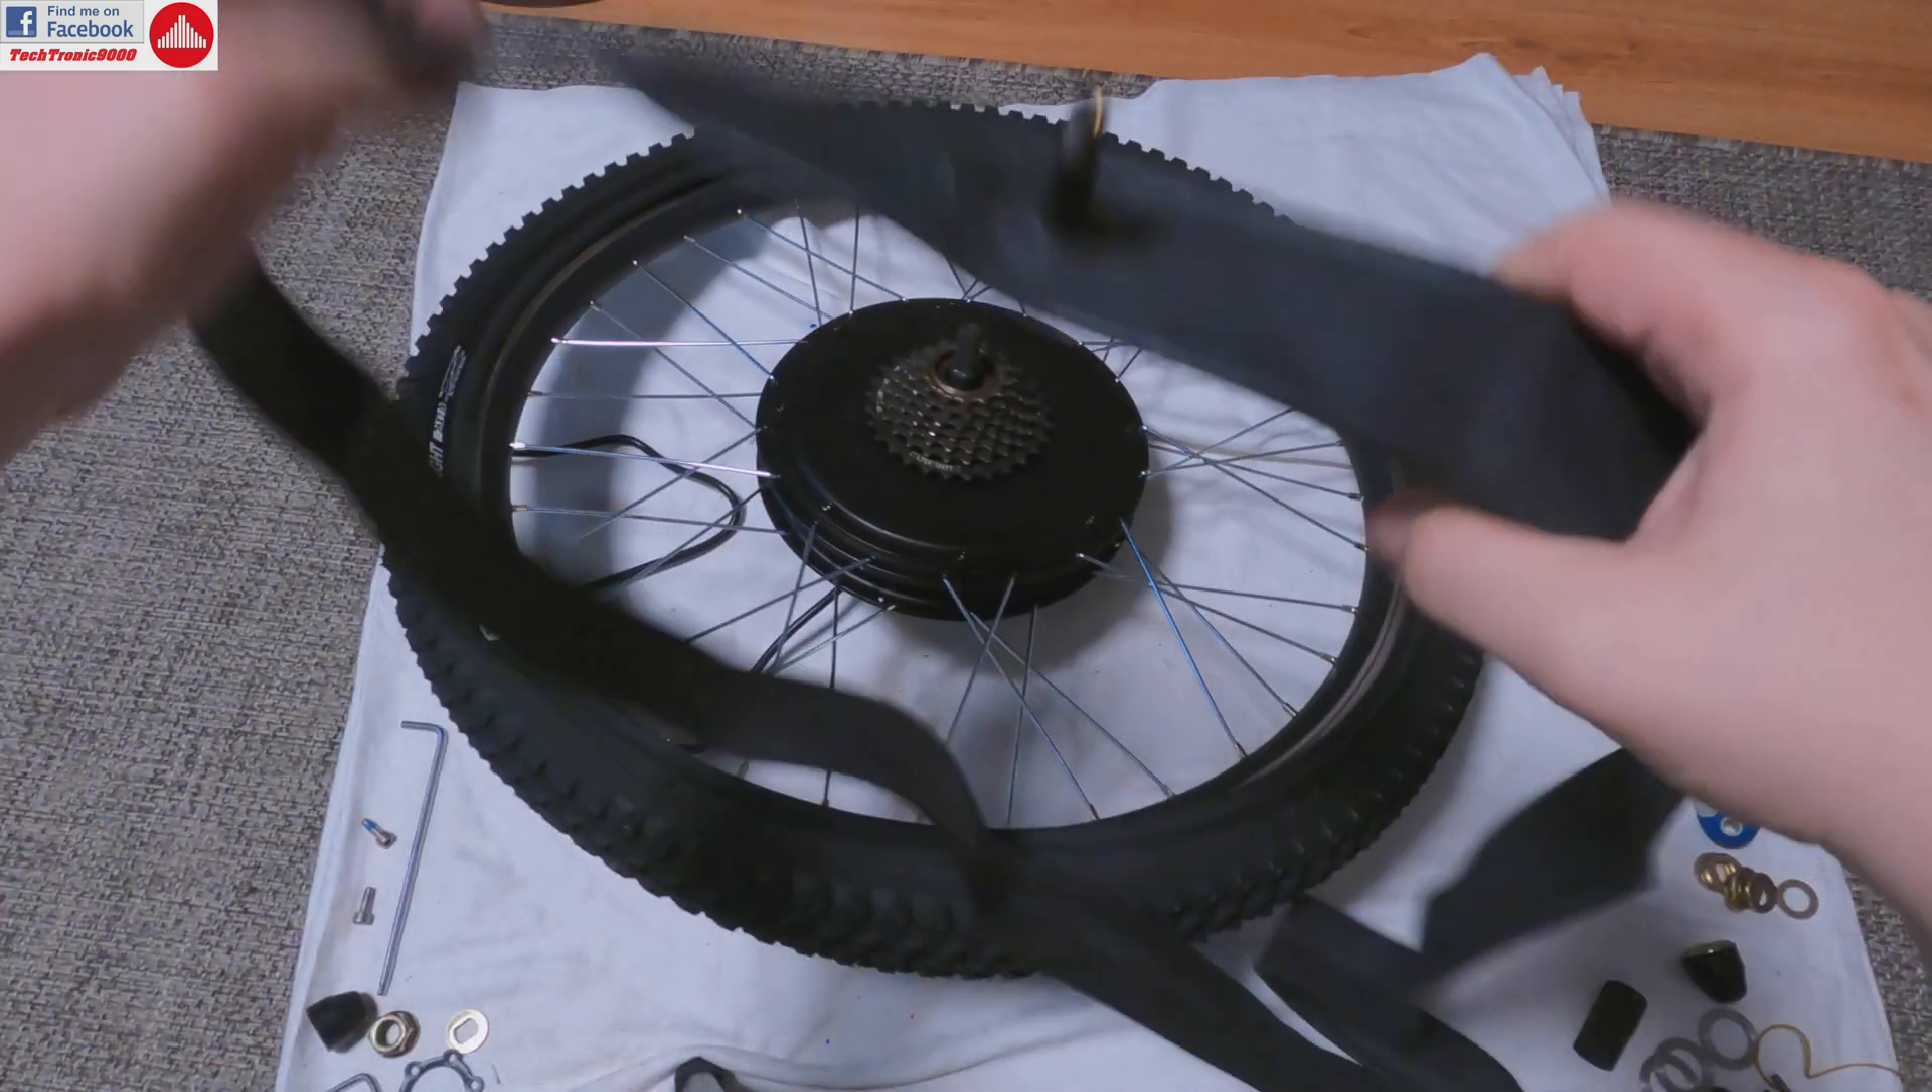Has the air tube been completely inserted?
No.